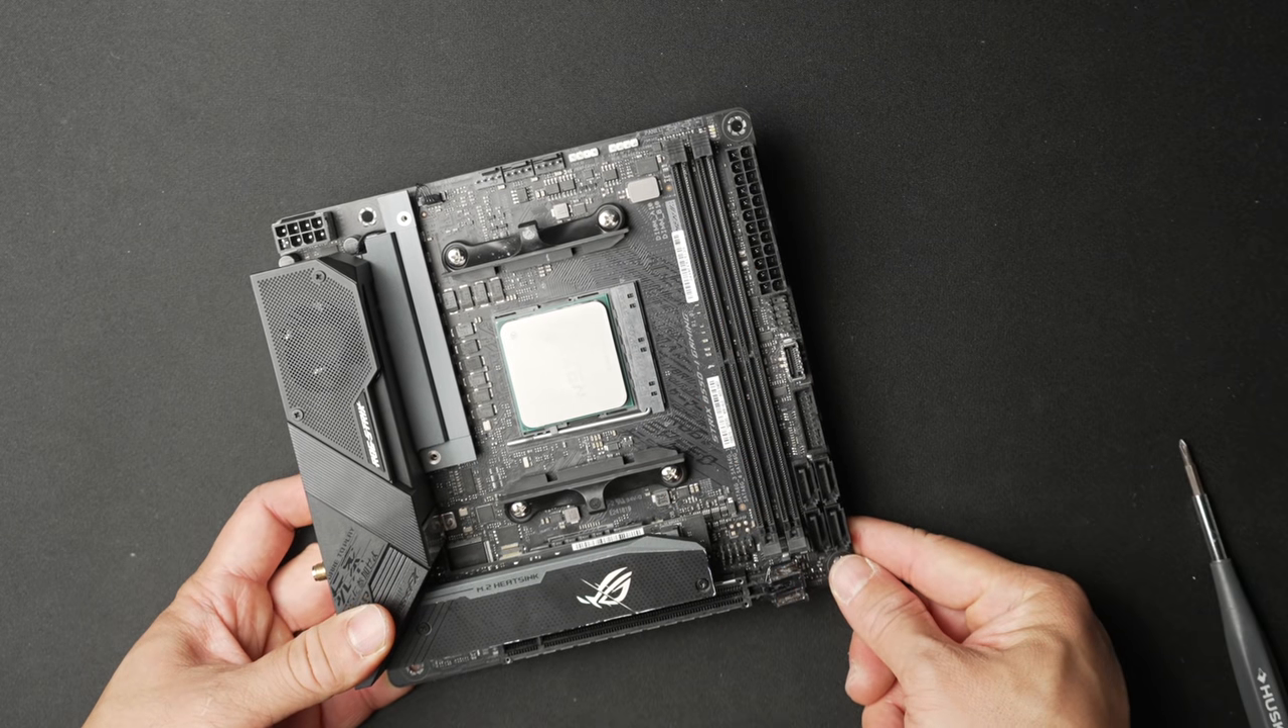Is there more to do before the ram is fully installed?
Yes.